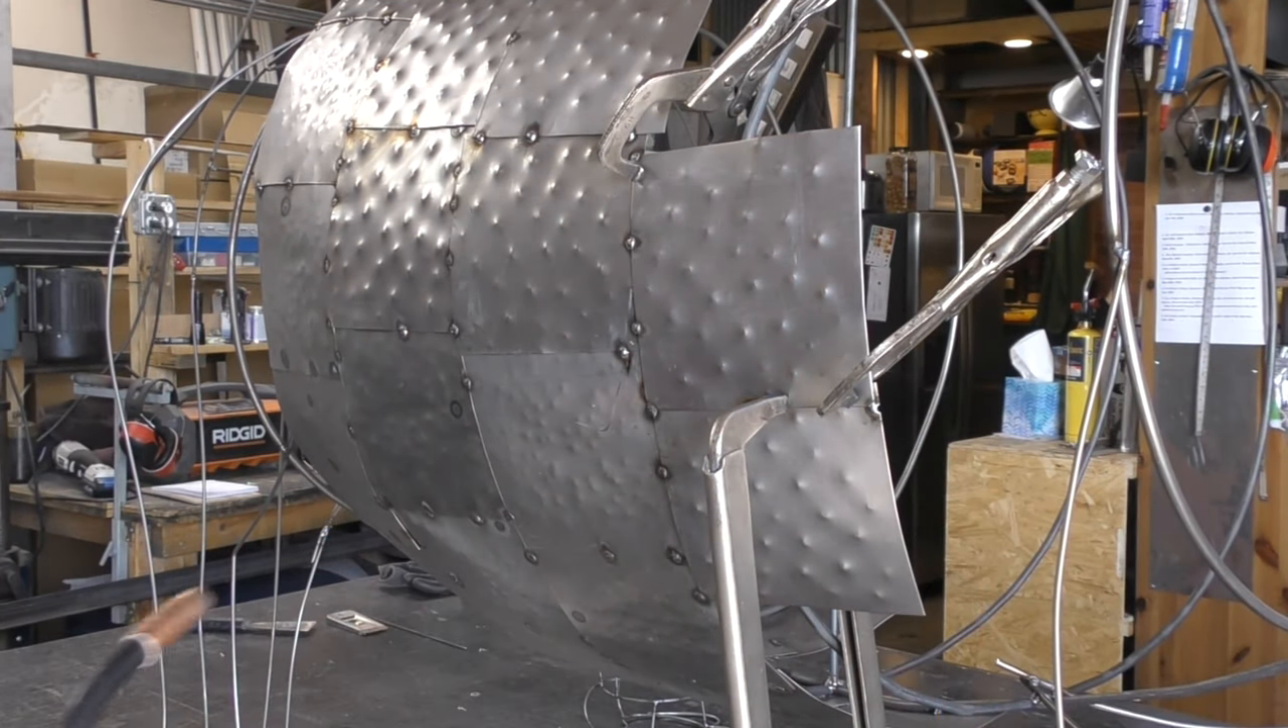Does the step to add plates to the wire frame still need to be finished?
Yes.